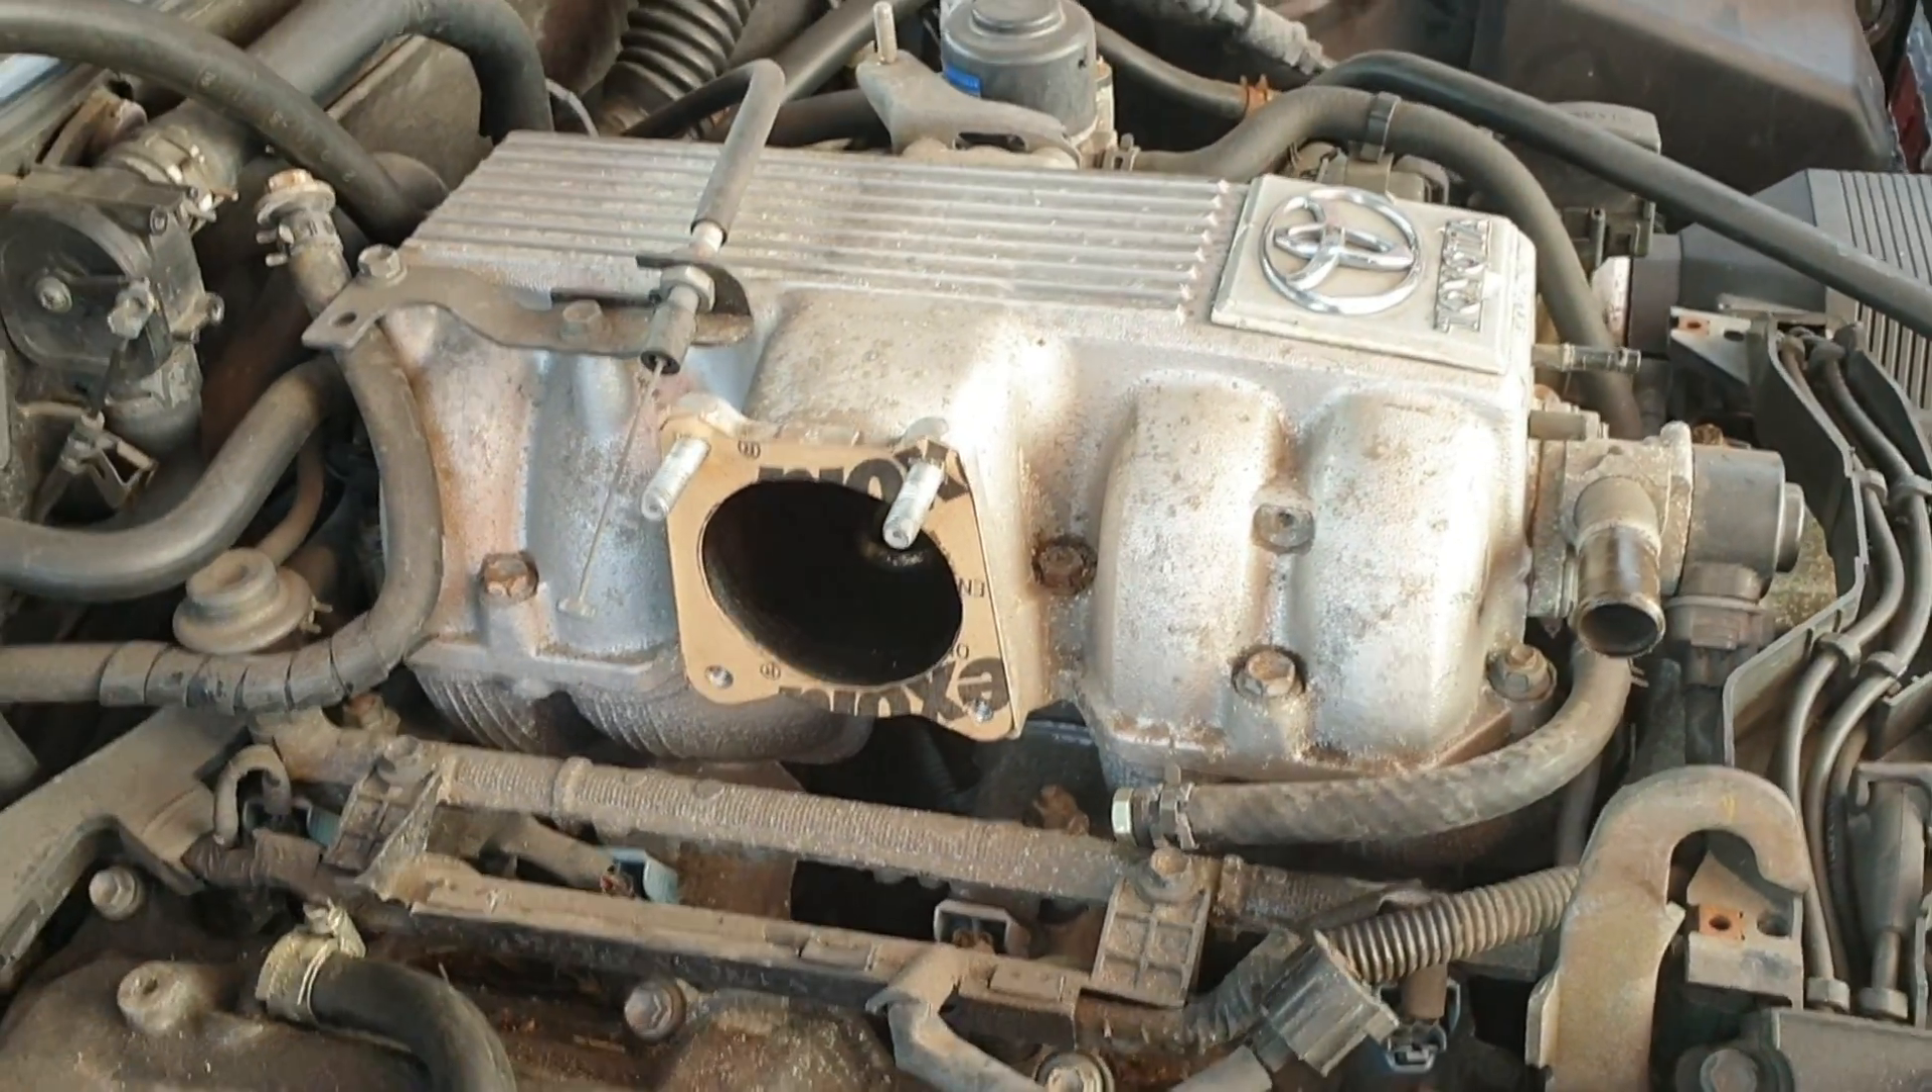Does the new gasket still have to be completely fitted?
No.